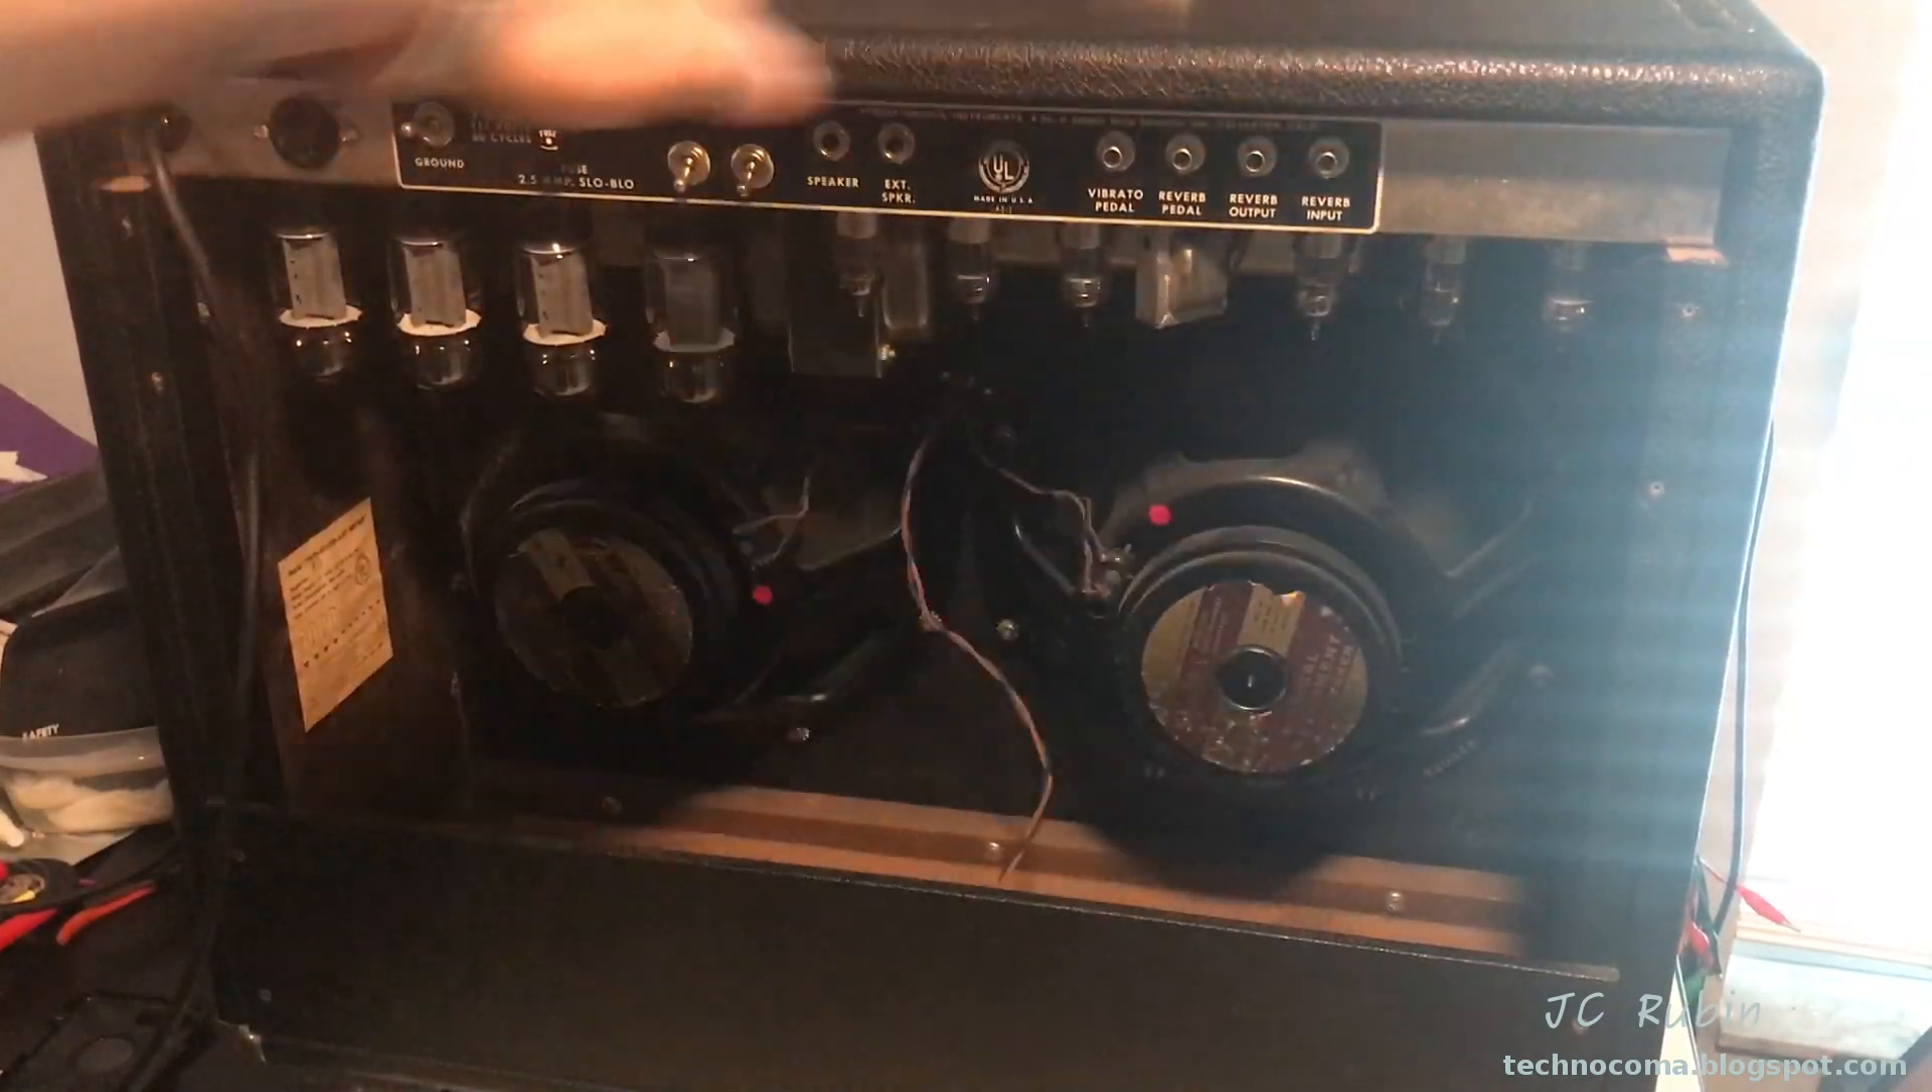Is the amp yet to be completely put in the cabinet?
No.